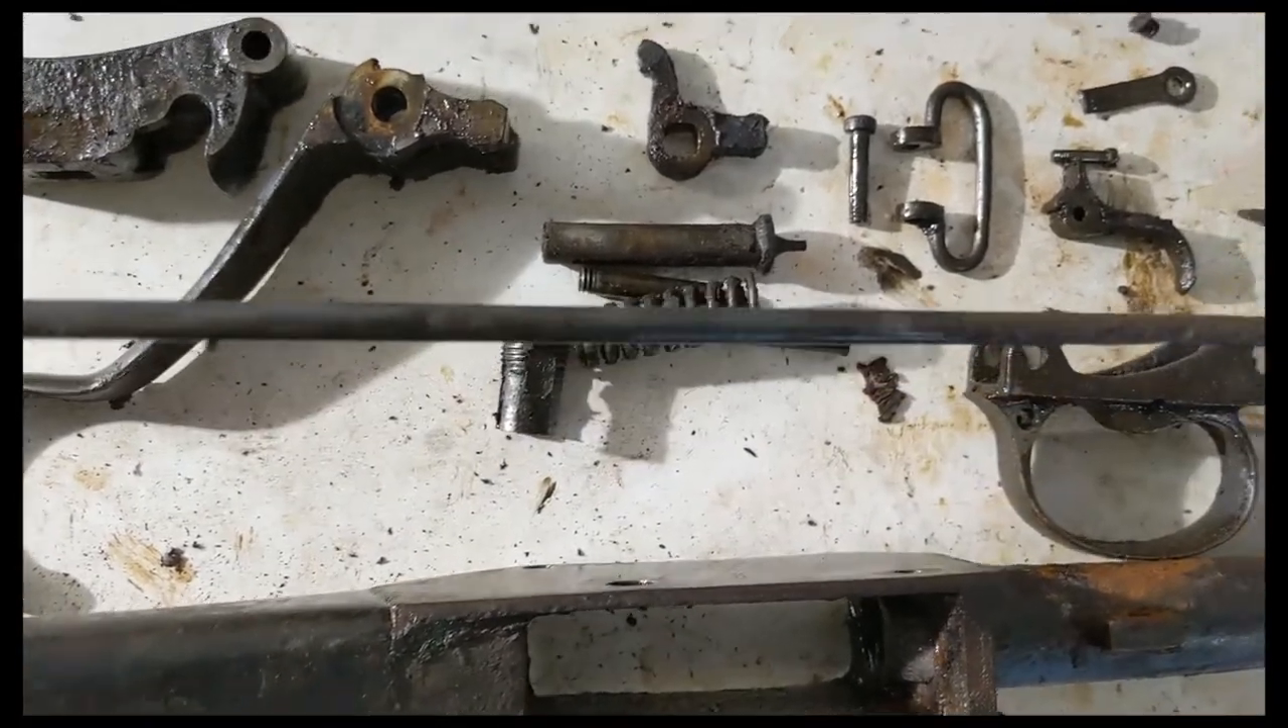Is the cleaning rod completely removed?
Yes.